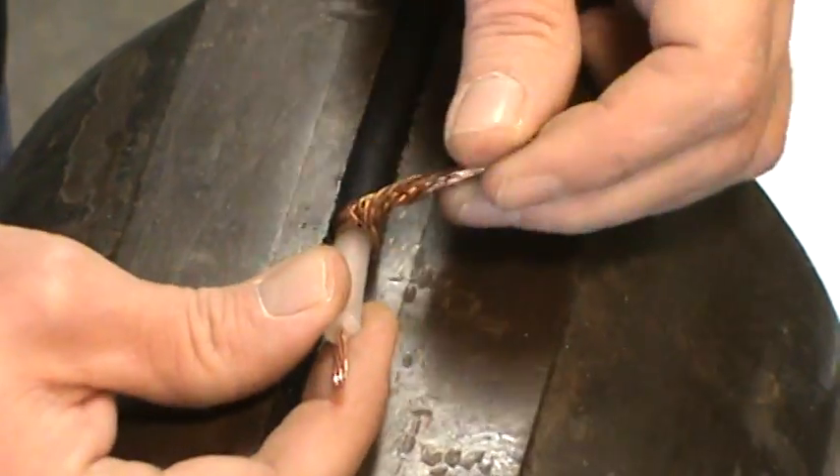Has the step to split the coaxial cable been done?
Yes.